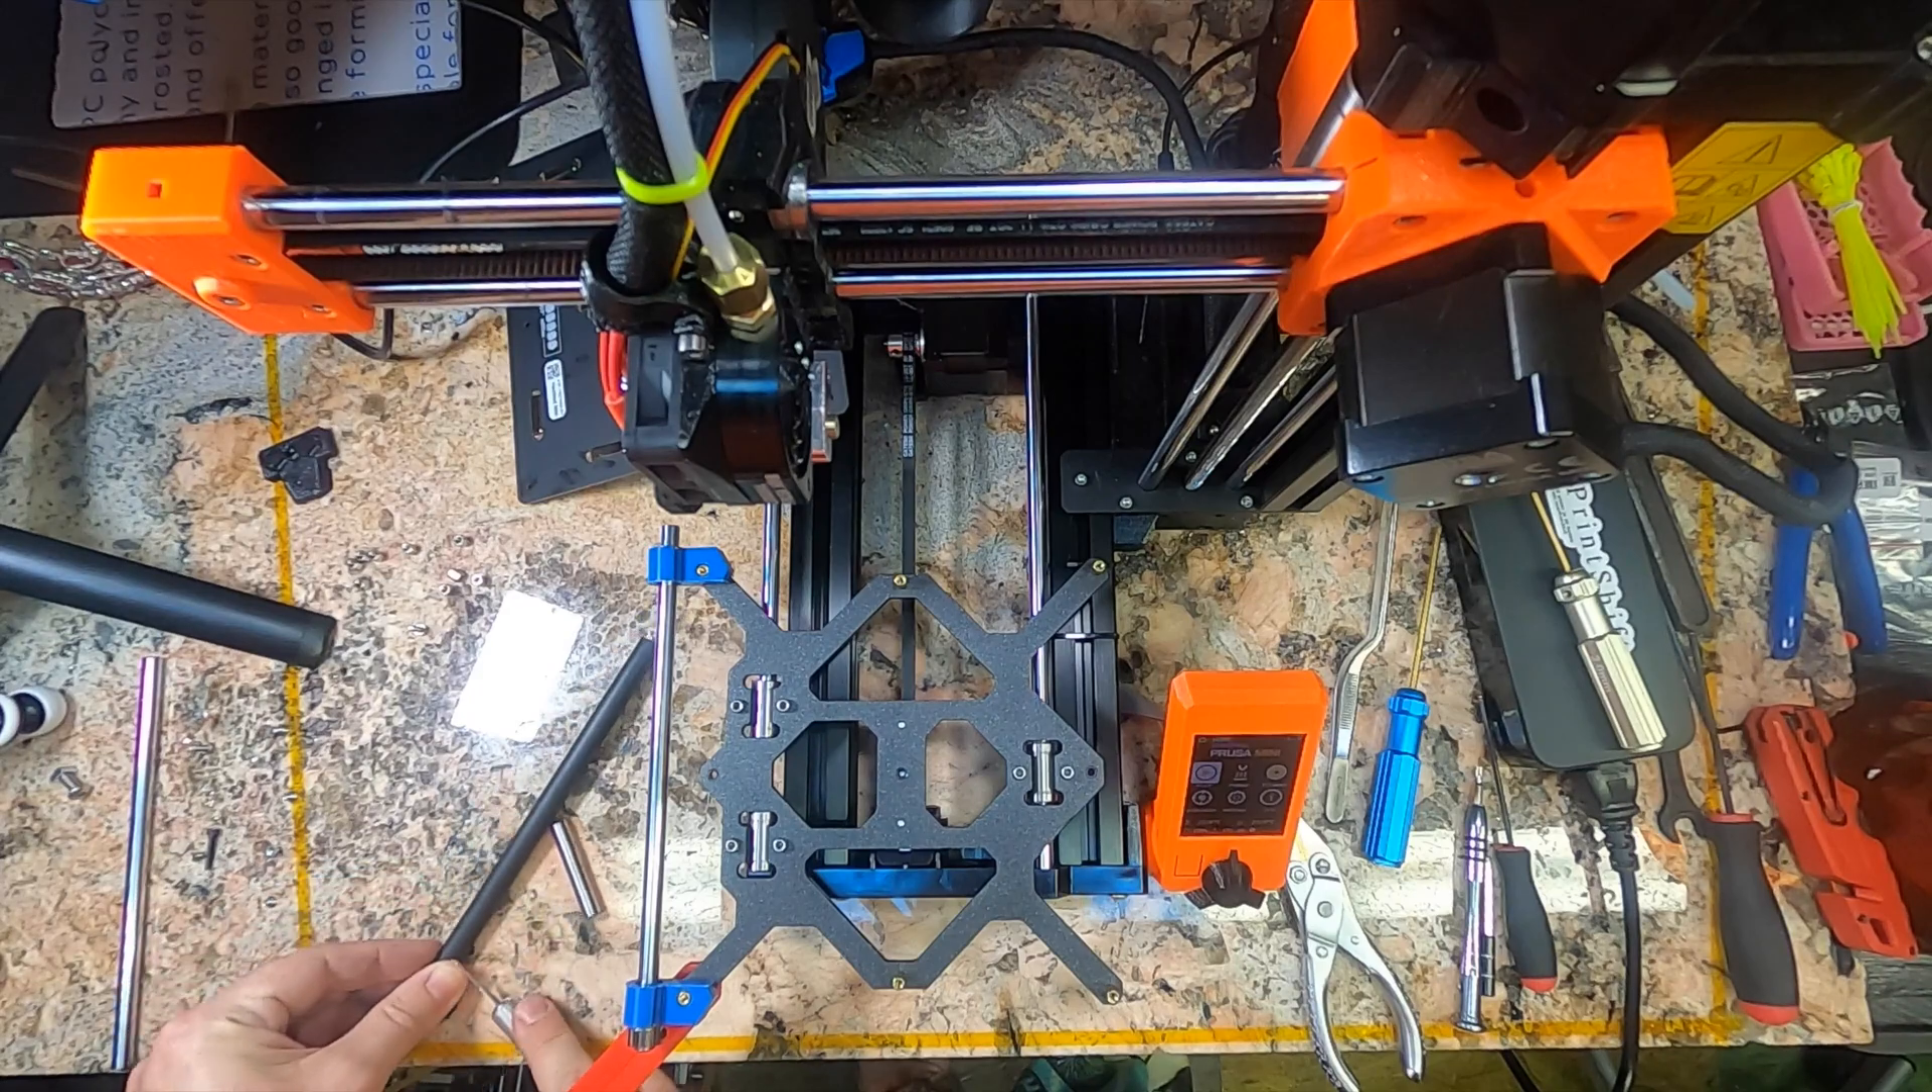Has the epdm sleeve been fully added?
No.